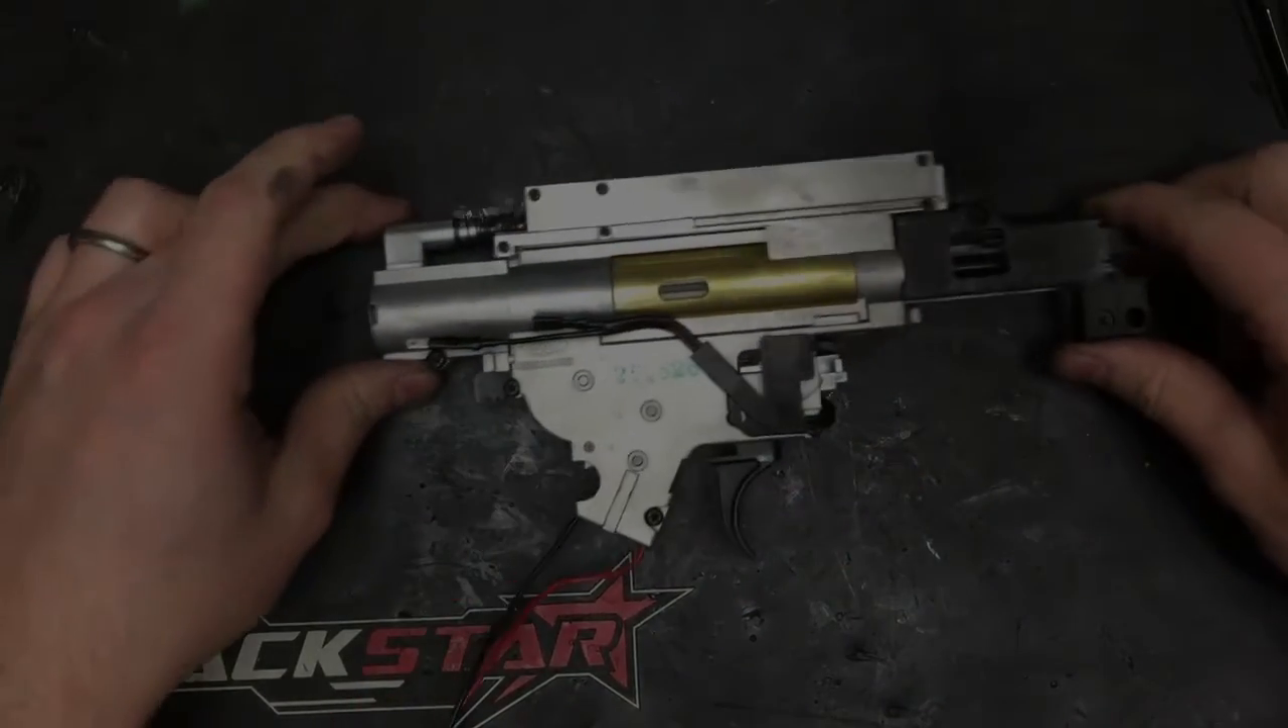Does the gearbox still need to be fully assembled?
No.